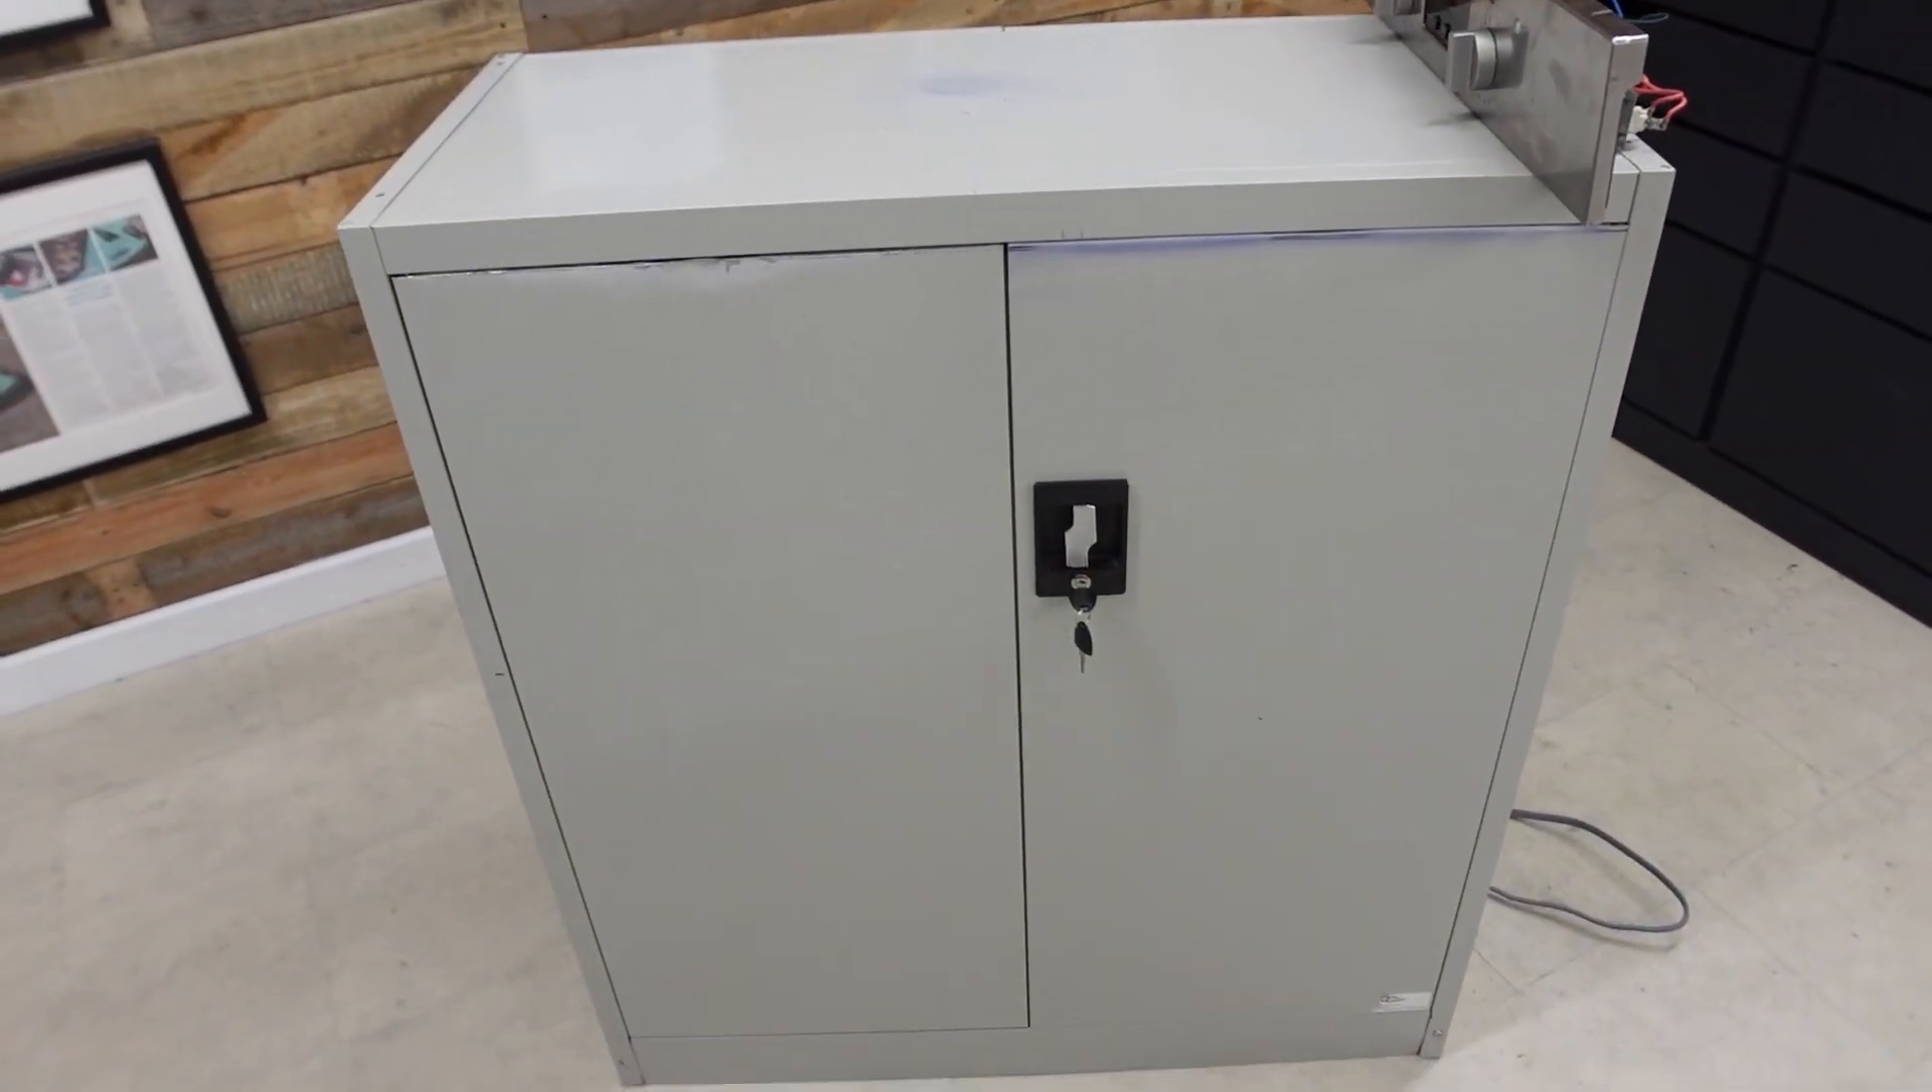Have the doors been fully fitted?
Yes.